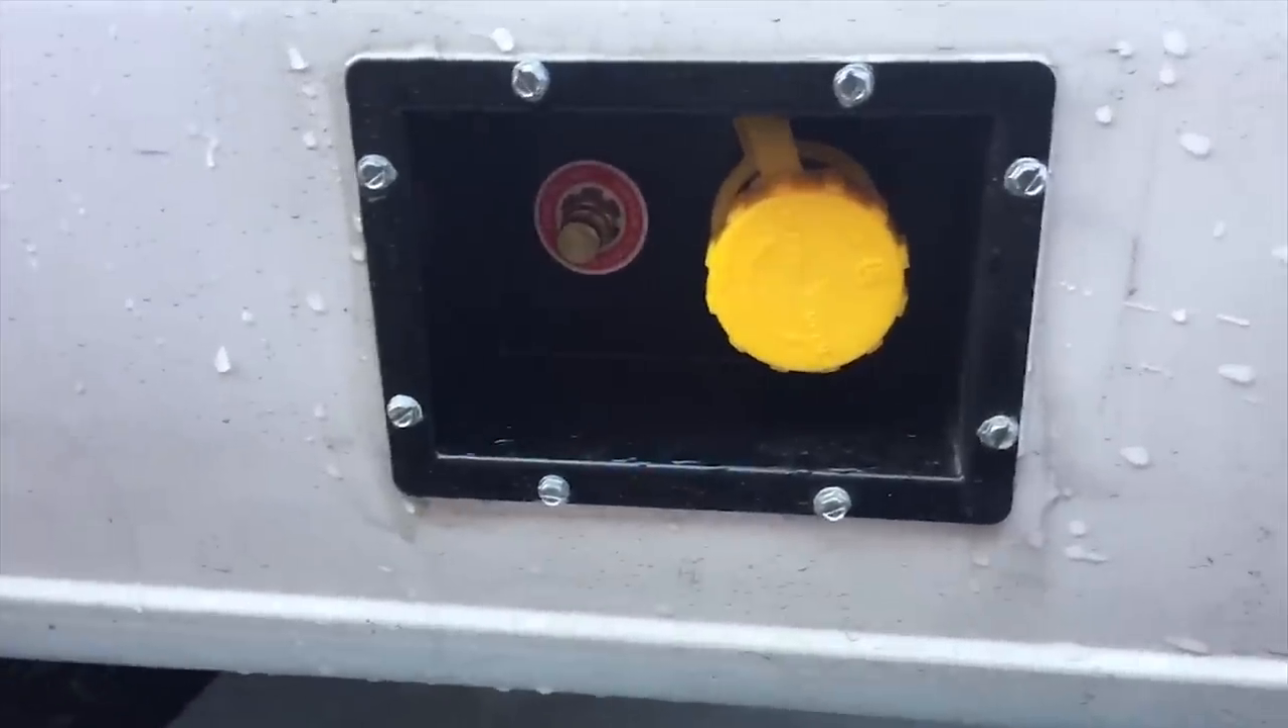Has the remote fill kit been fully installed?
Yes.